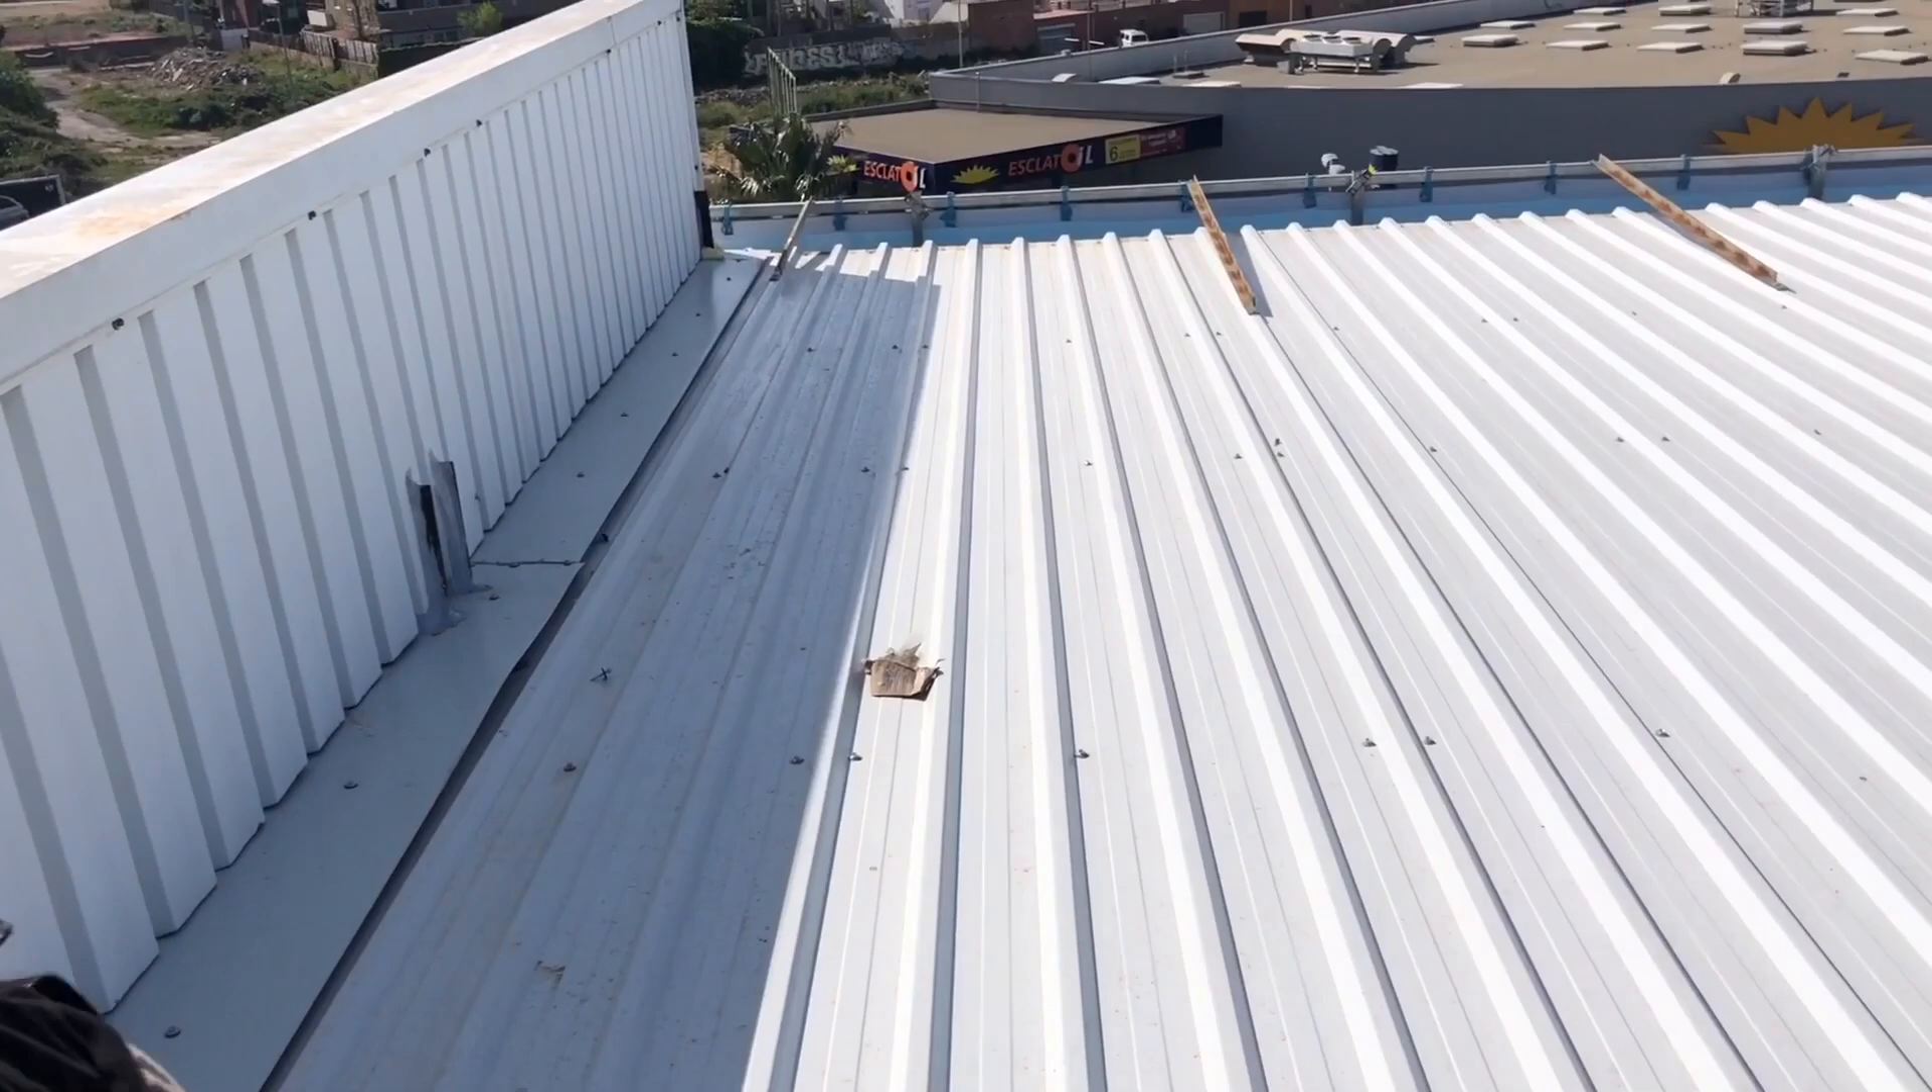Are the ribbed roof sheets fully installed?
Yes.